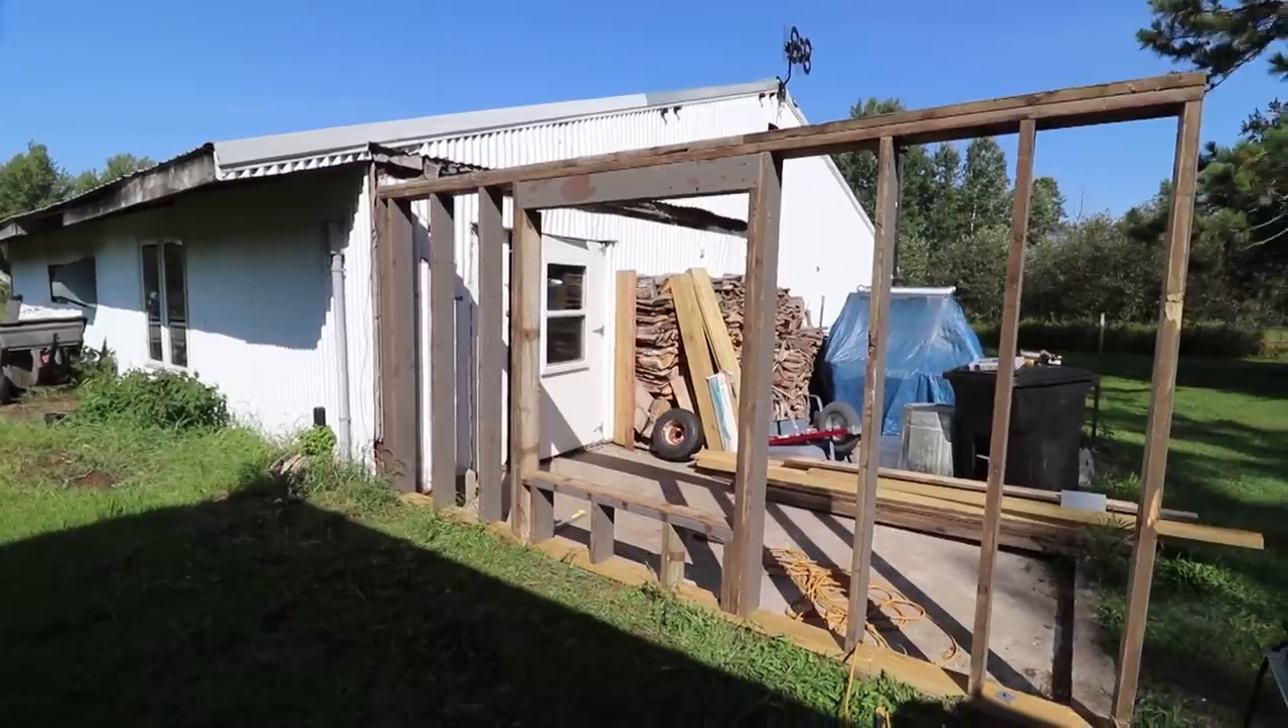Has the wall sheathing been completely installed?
No.